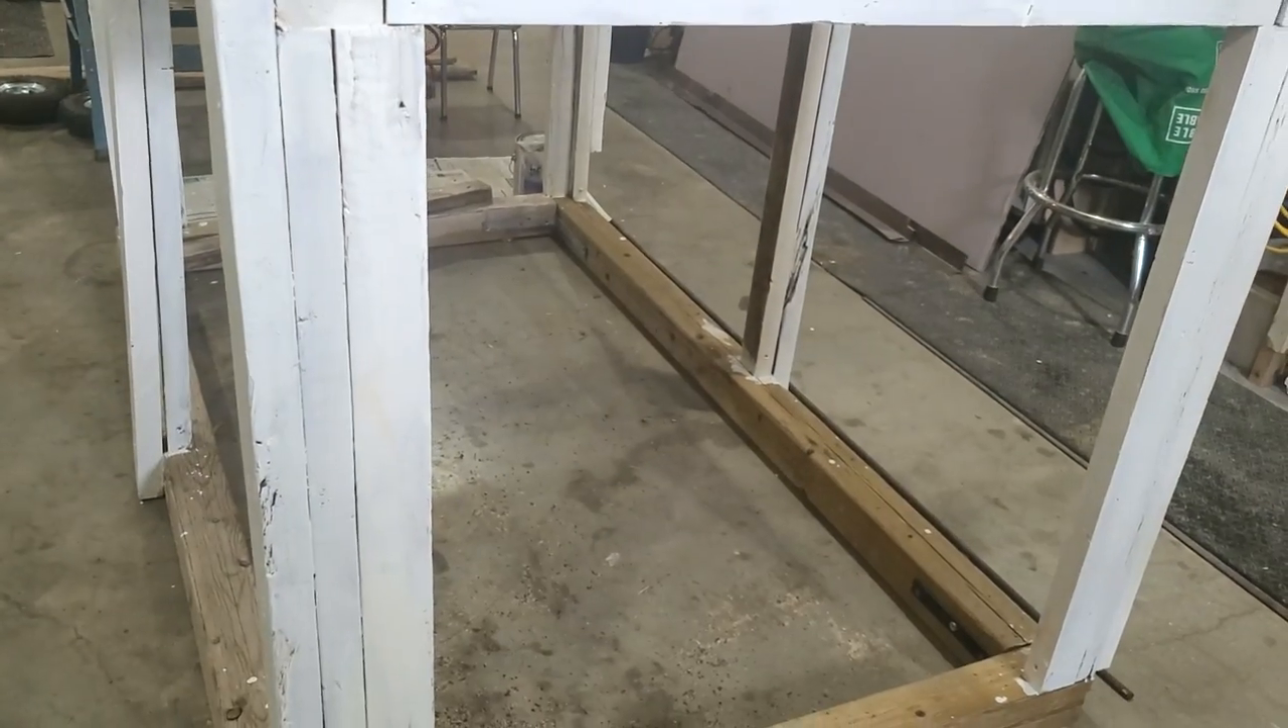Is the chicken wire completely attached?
No.